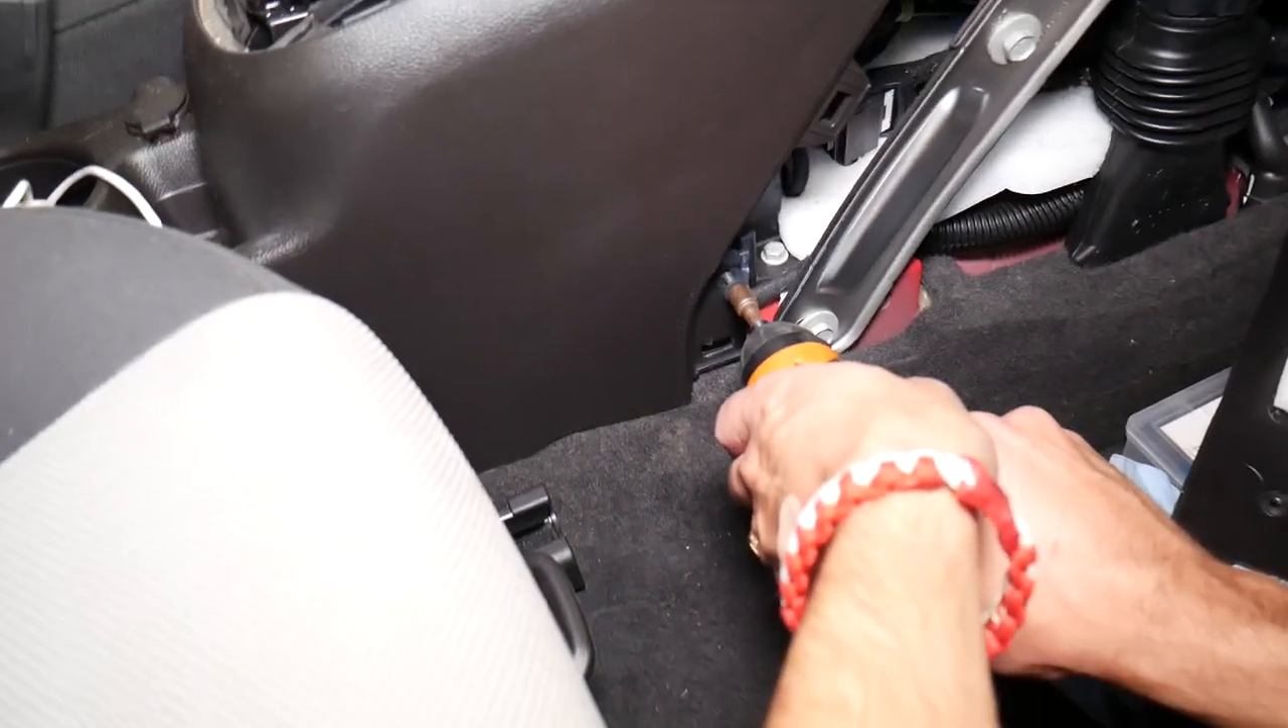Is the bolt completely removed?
No.